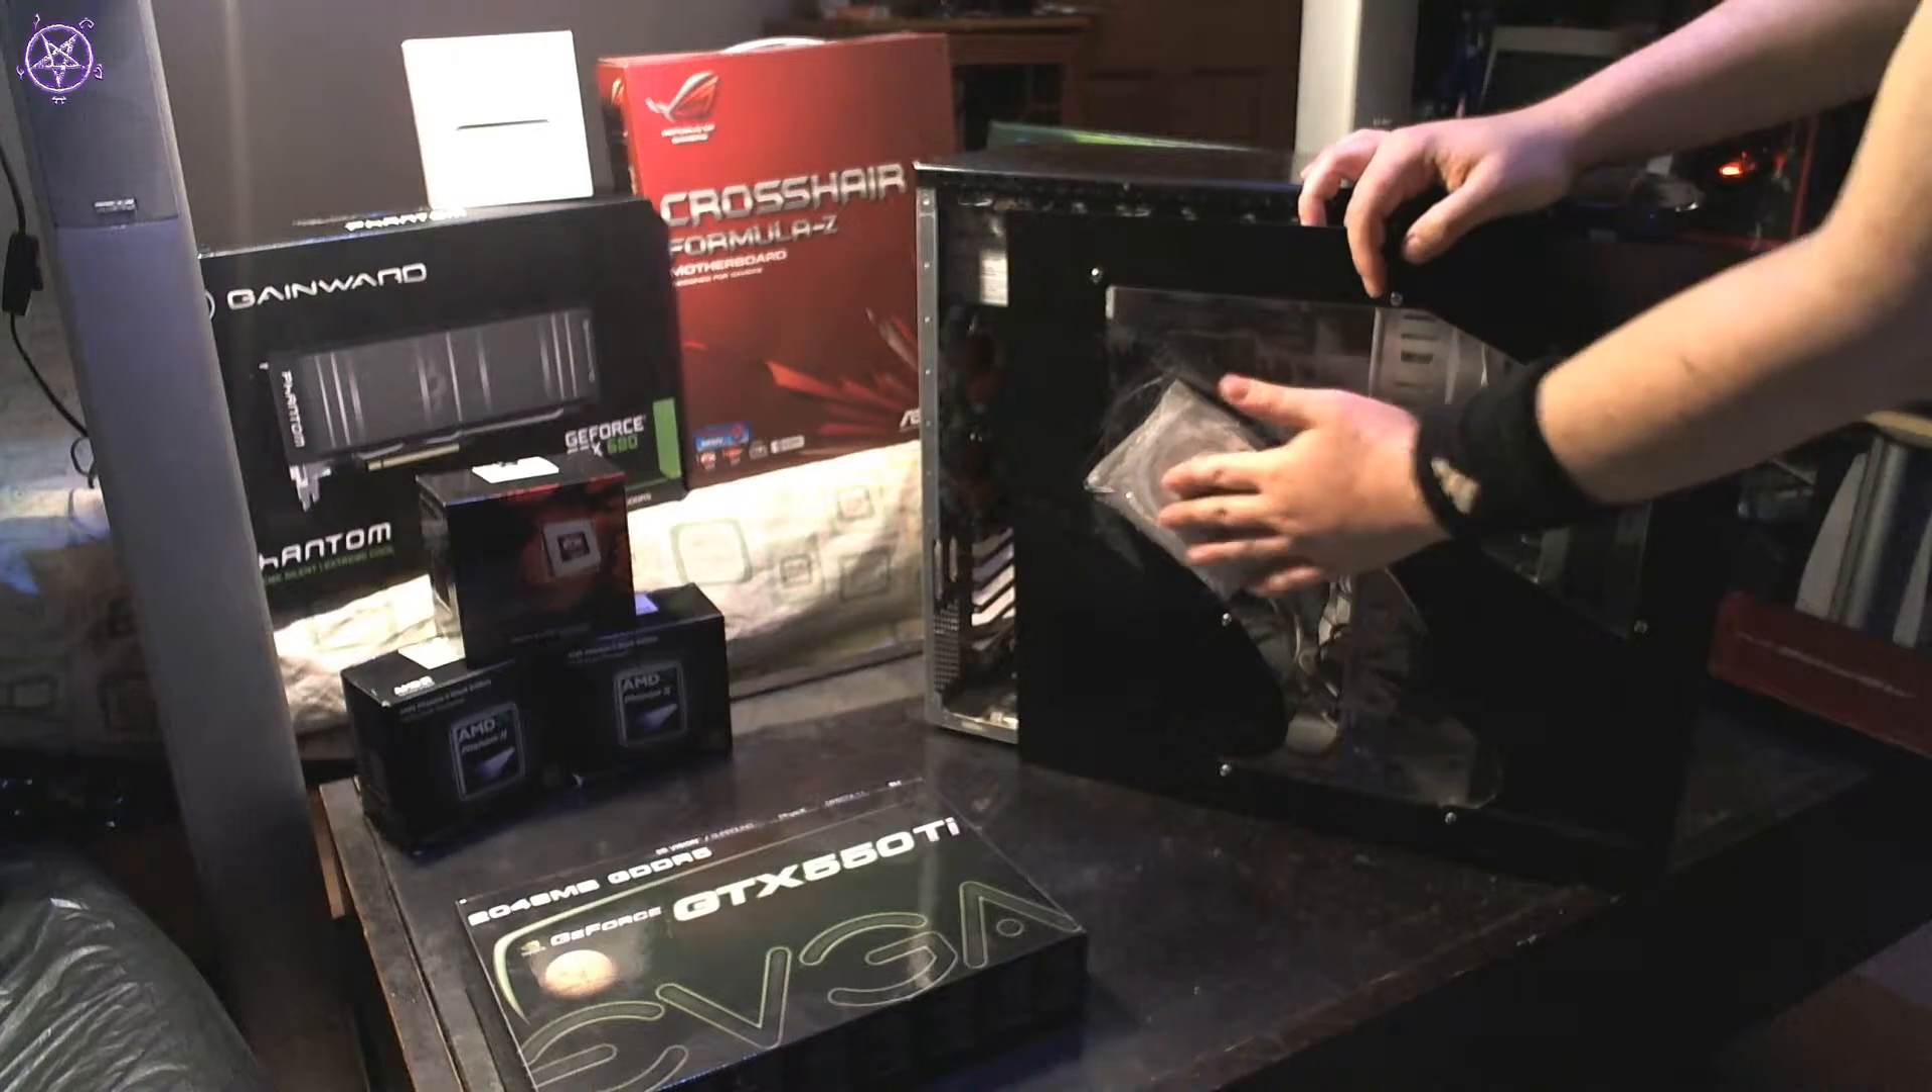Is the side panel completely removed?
No.